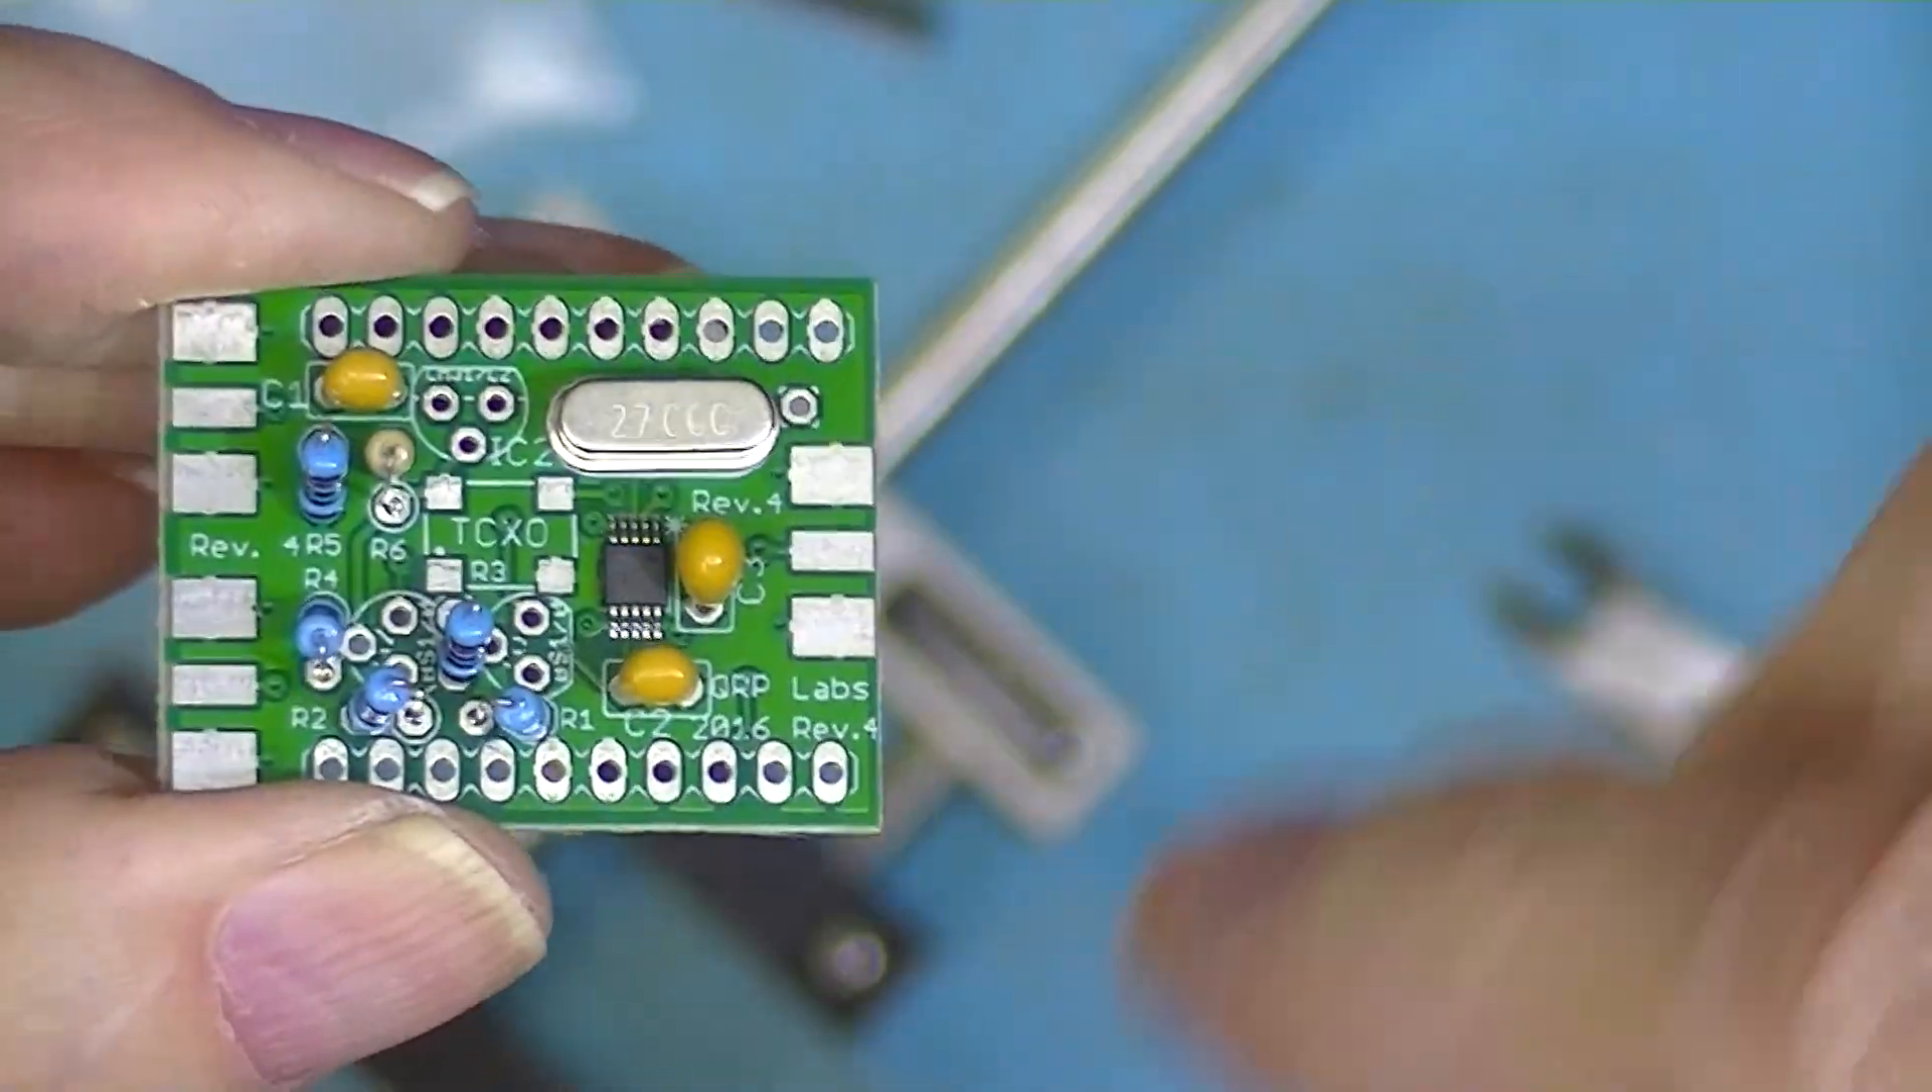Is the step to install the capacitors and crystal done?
Yes.